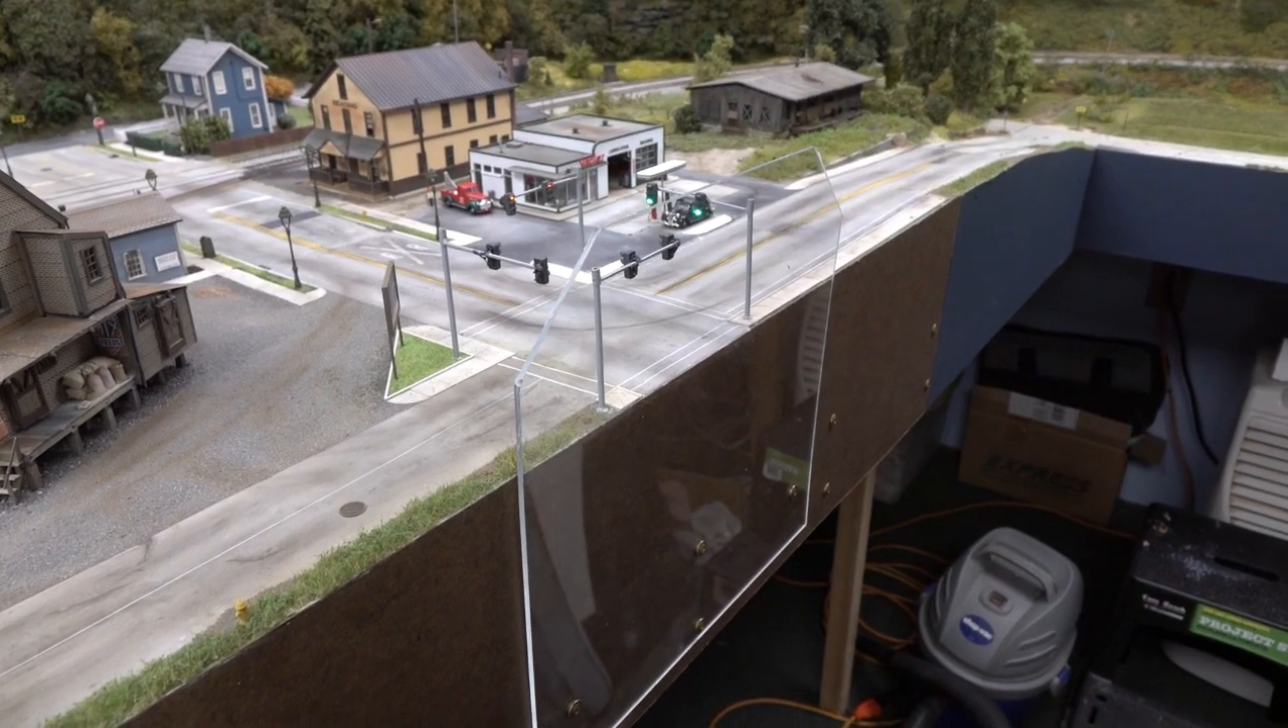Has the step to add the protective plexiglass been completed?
Yes.